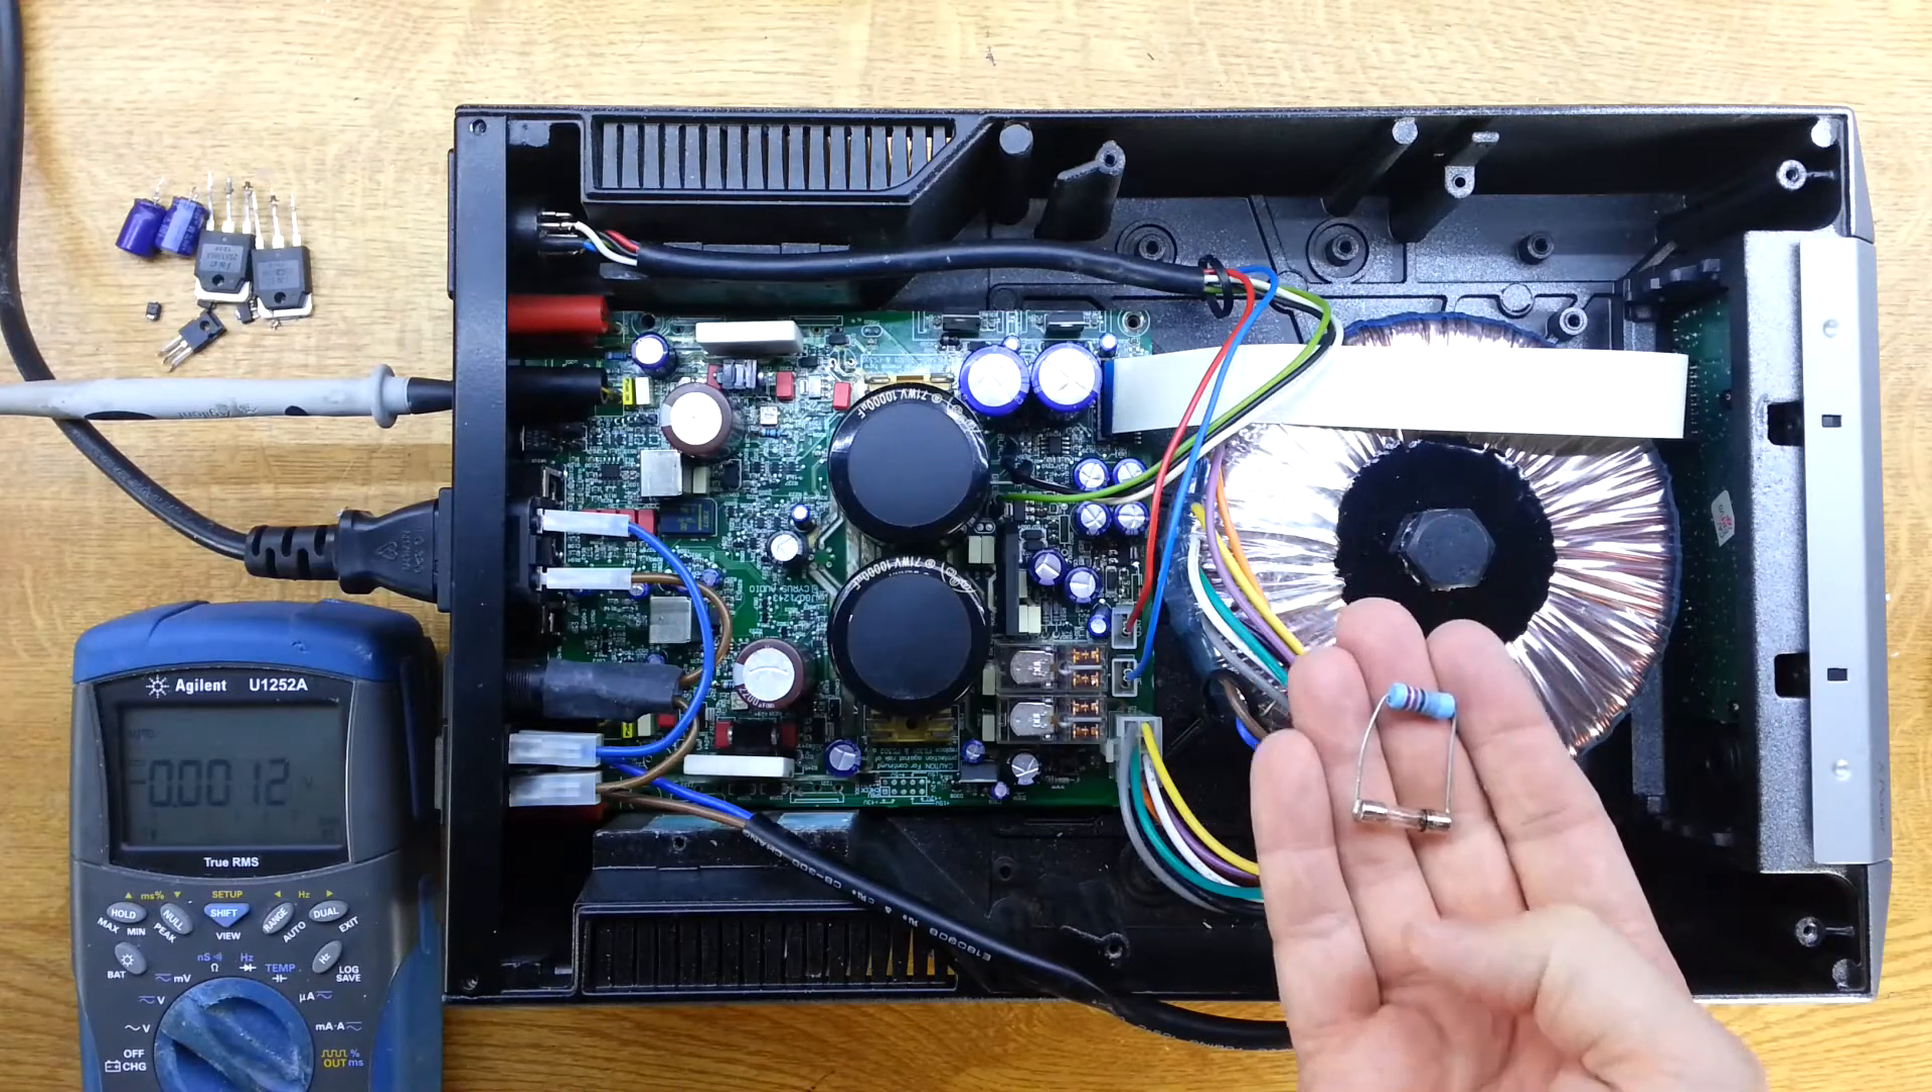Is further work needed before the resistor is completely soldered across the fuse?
No.